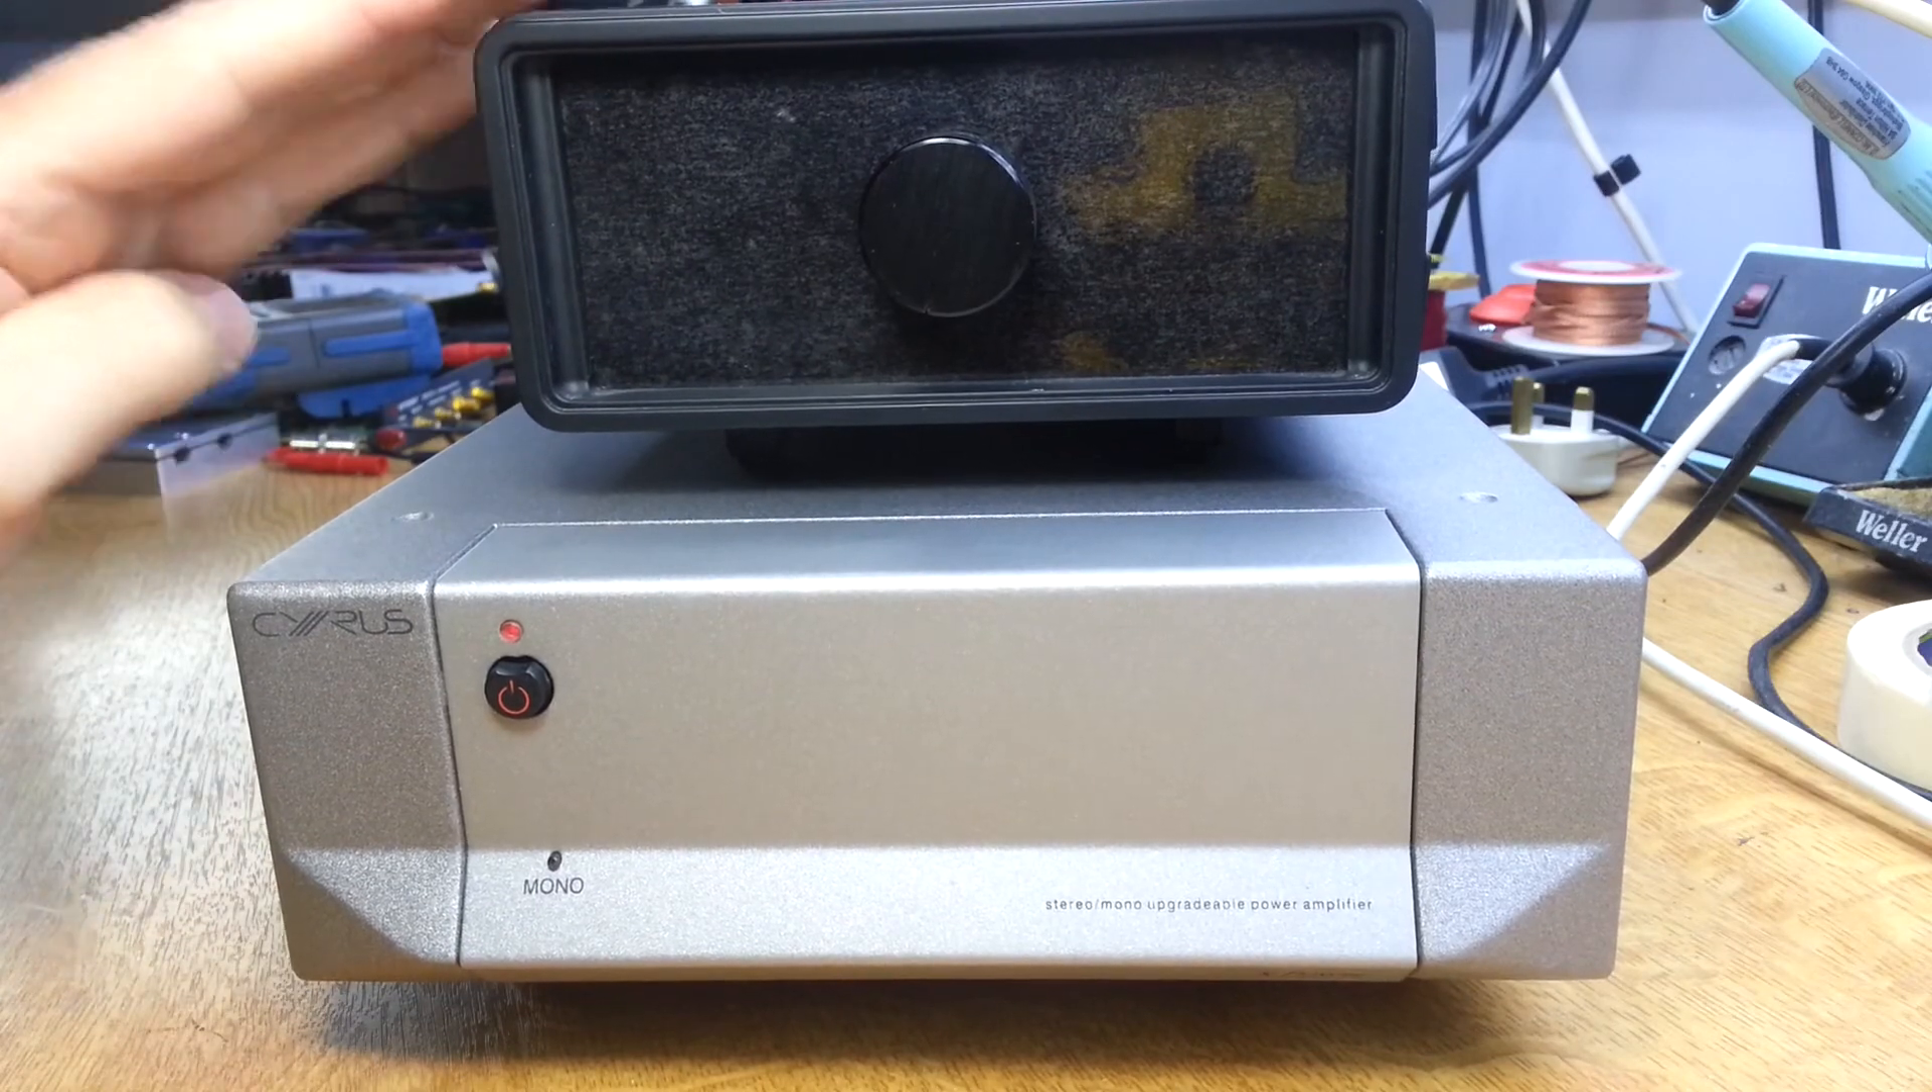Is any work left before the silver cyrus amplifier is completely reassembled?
No.